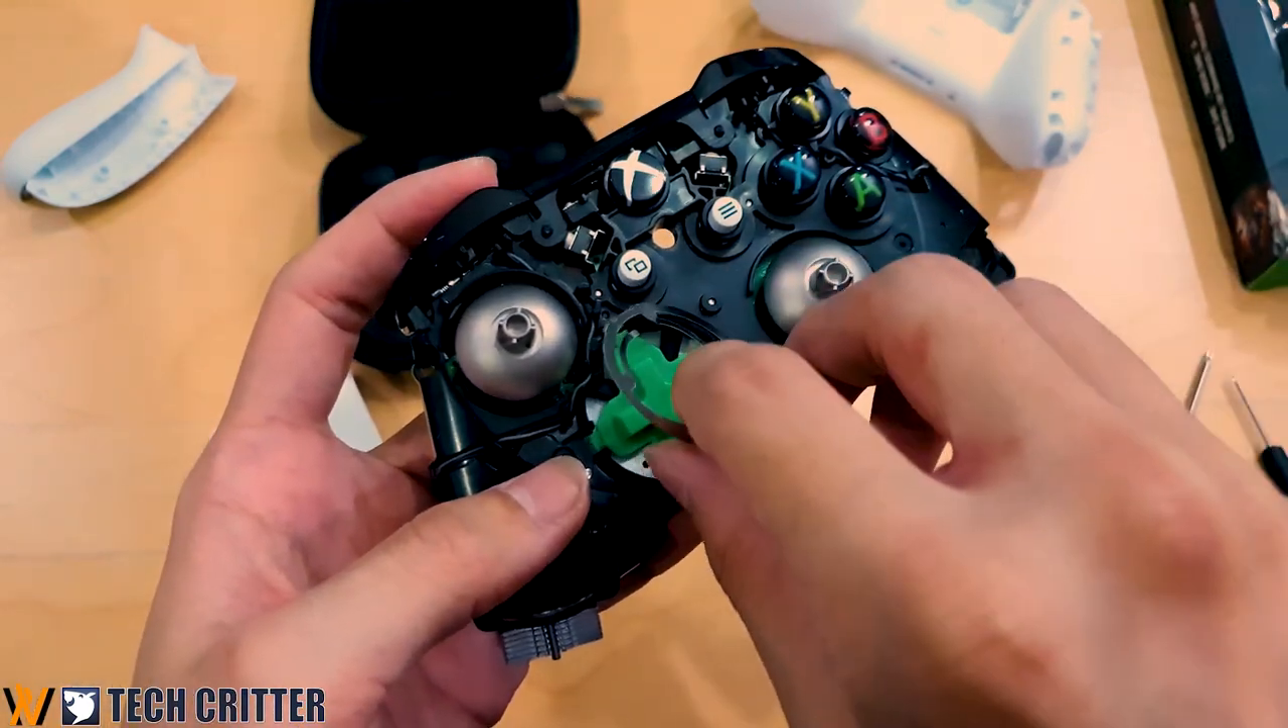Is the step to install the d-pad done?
No.